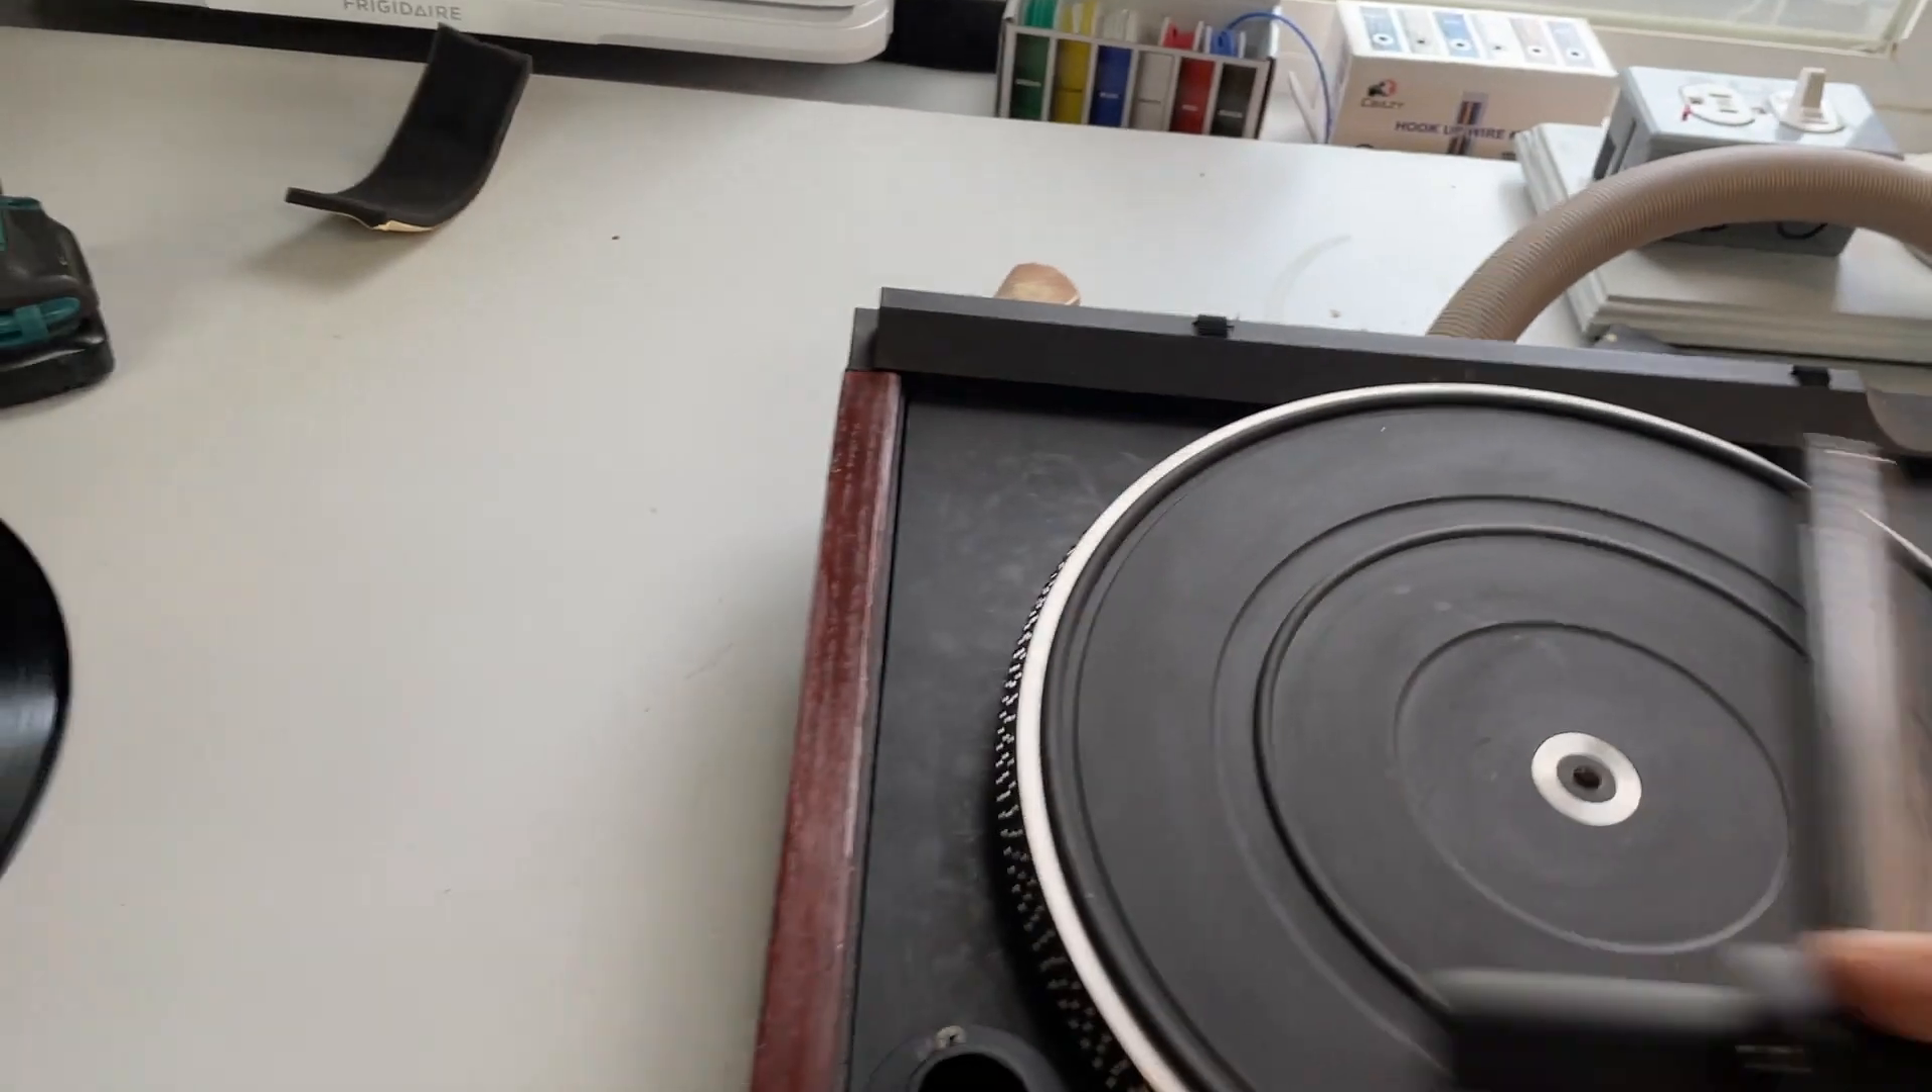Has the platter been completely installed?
Yes.